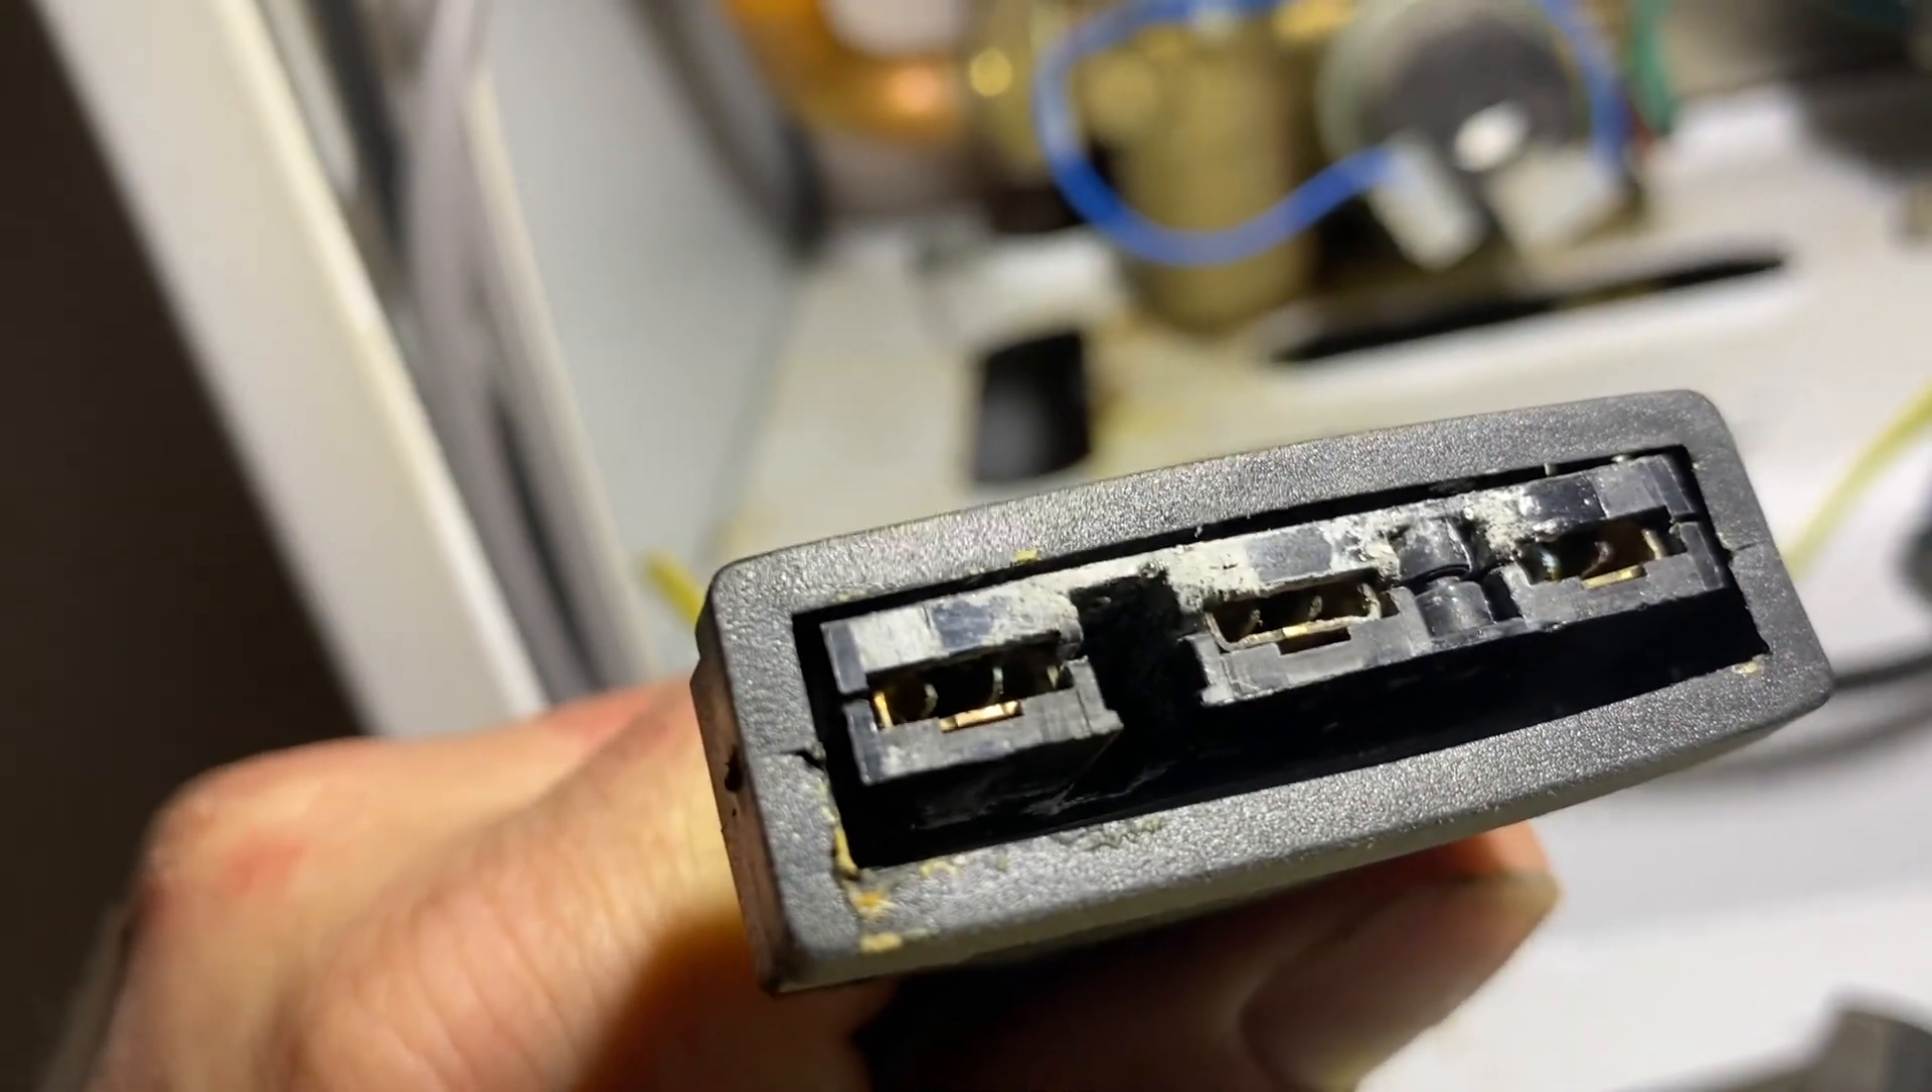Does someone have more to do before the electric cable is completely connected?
Yes.